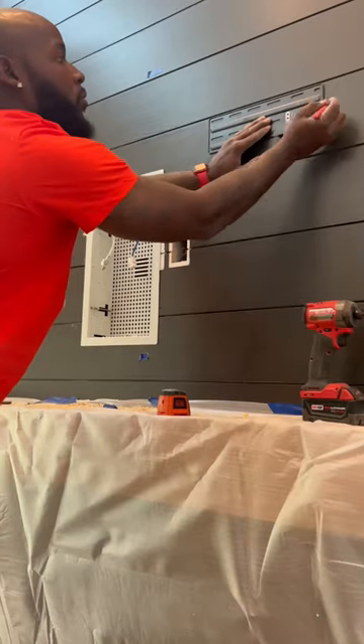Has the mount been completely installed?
No.